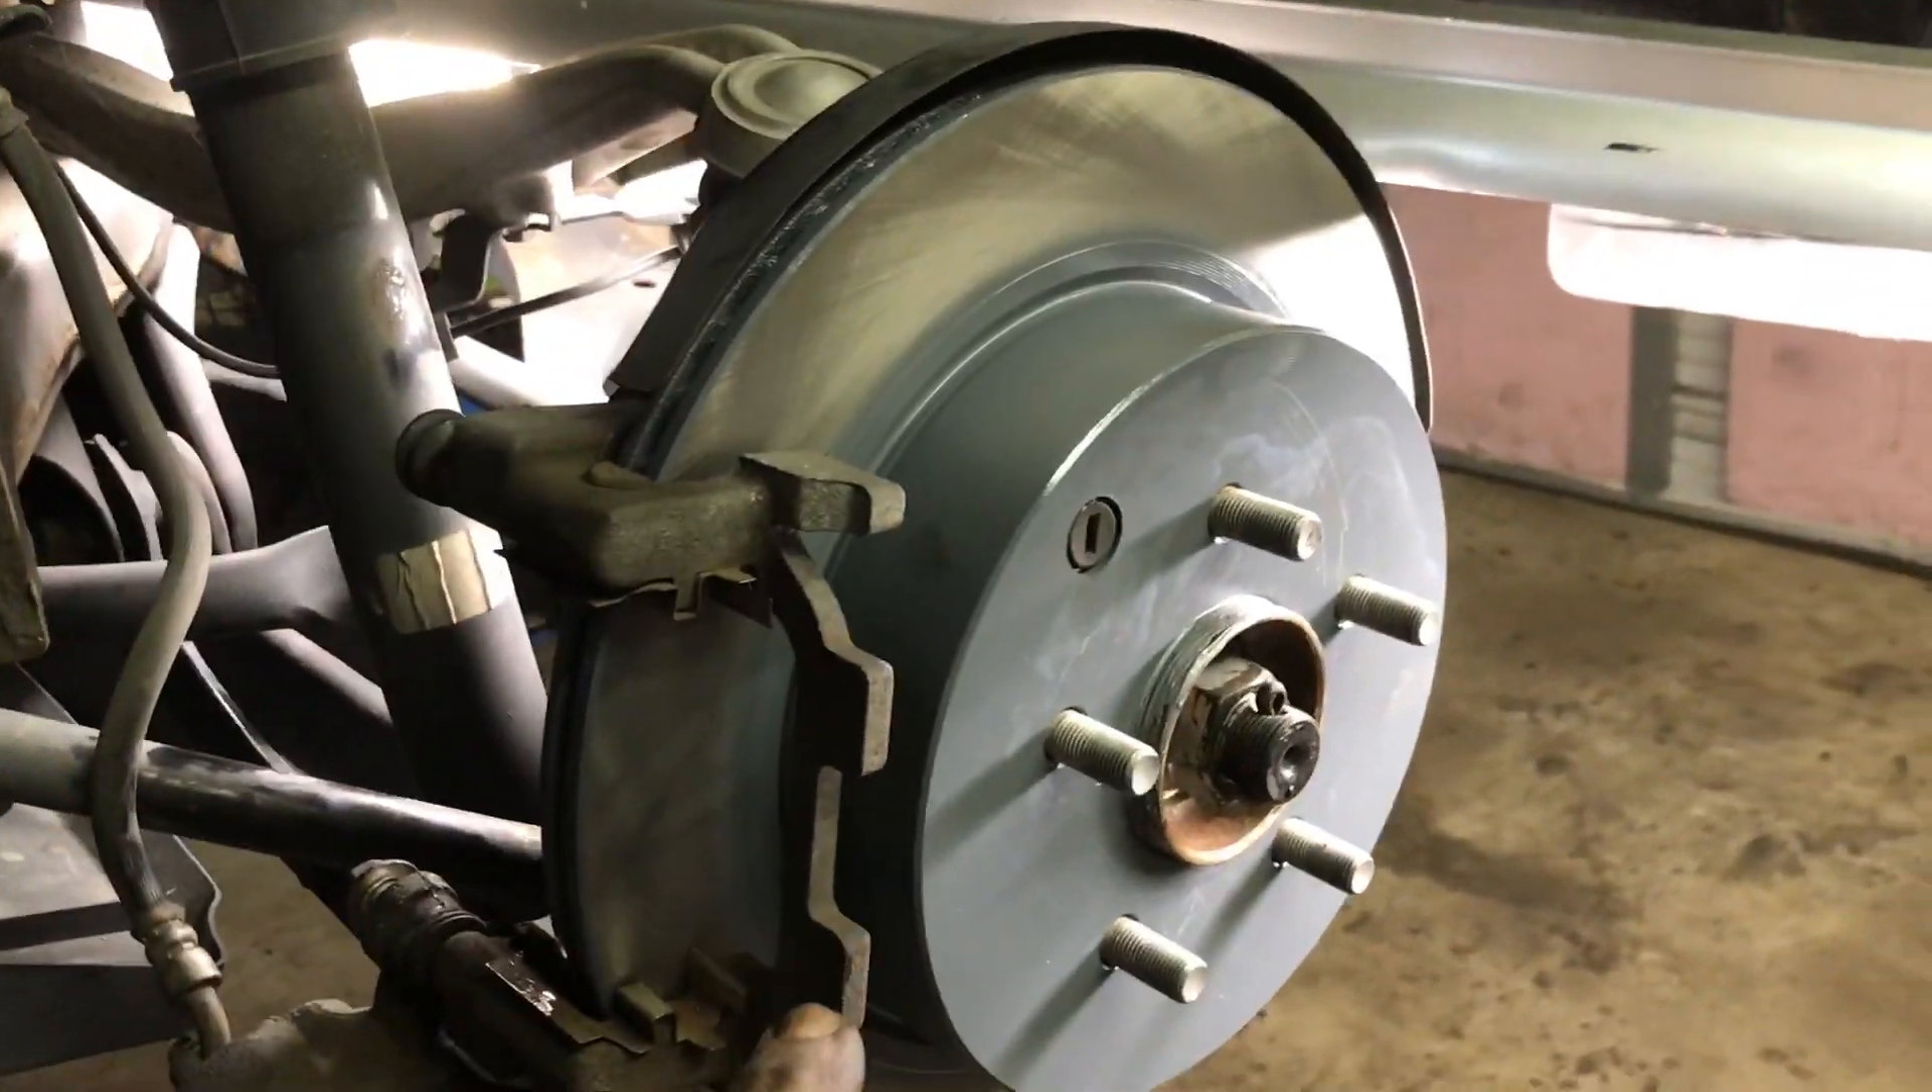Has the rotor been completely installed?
Yes.